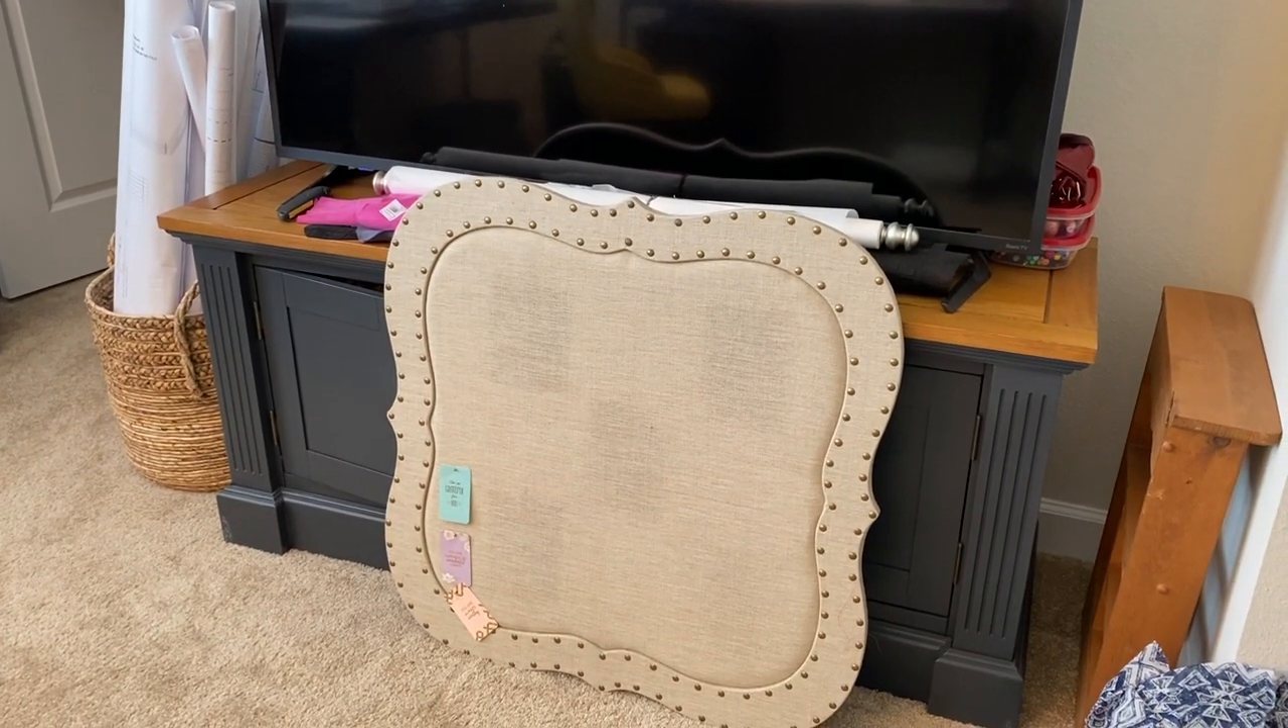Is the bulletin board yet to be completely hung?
Yes.